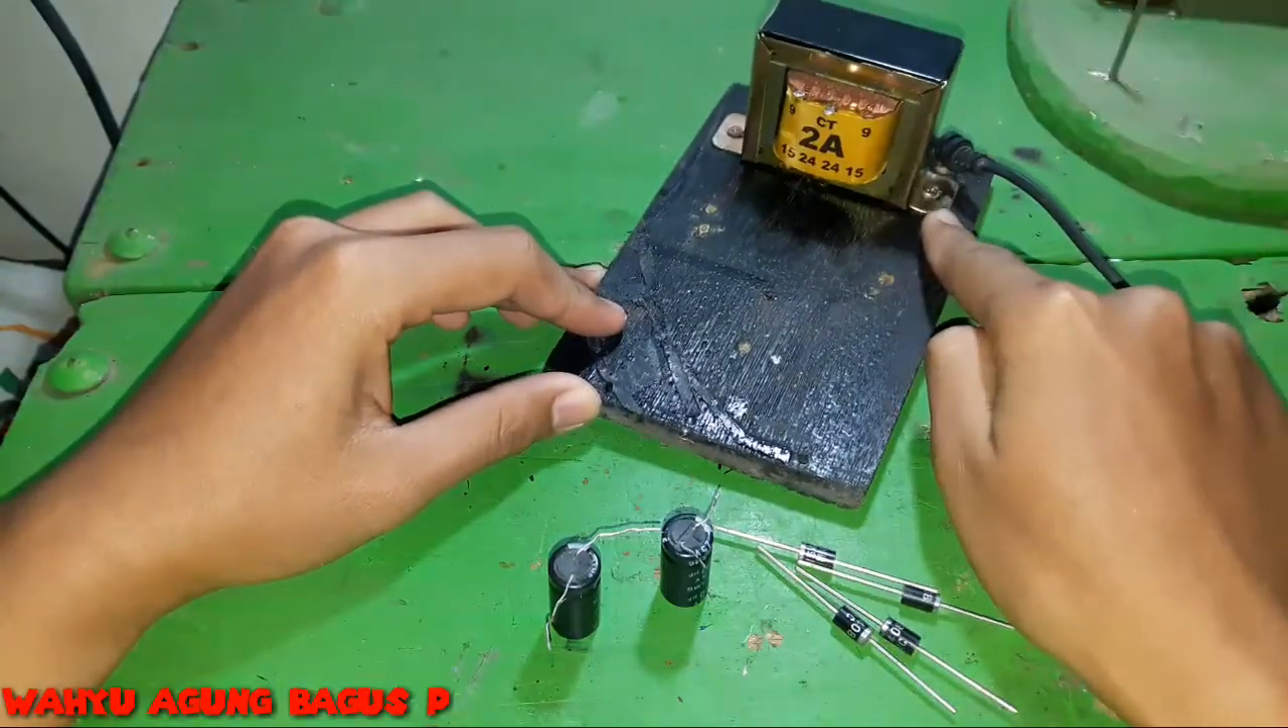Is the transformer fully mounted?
Yes.